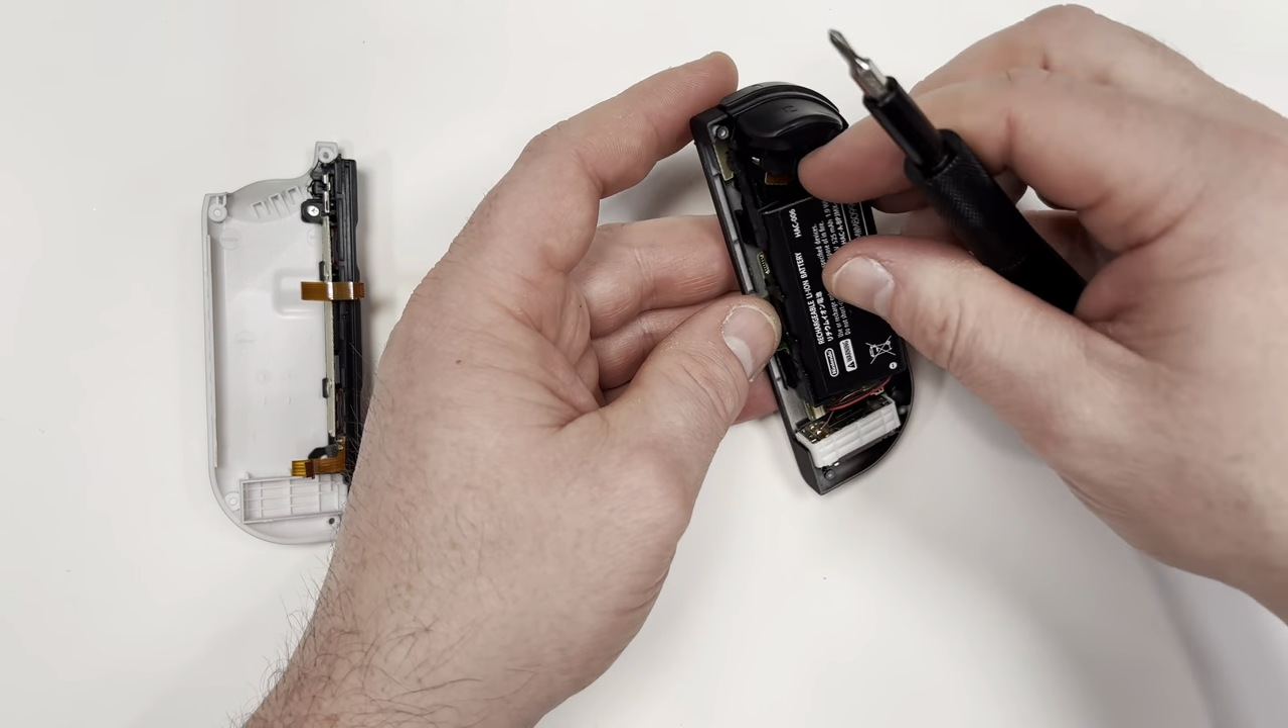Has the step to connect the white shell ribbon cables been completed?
No.